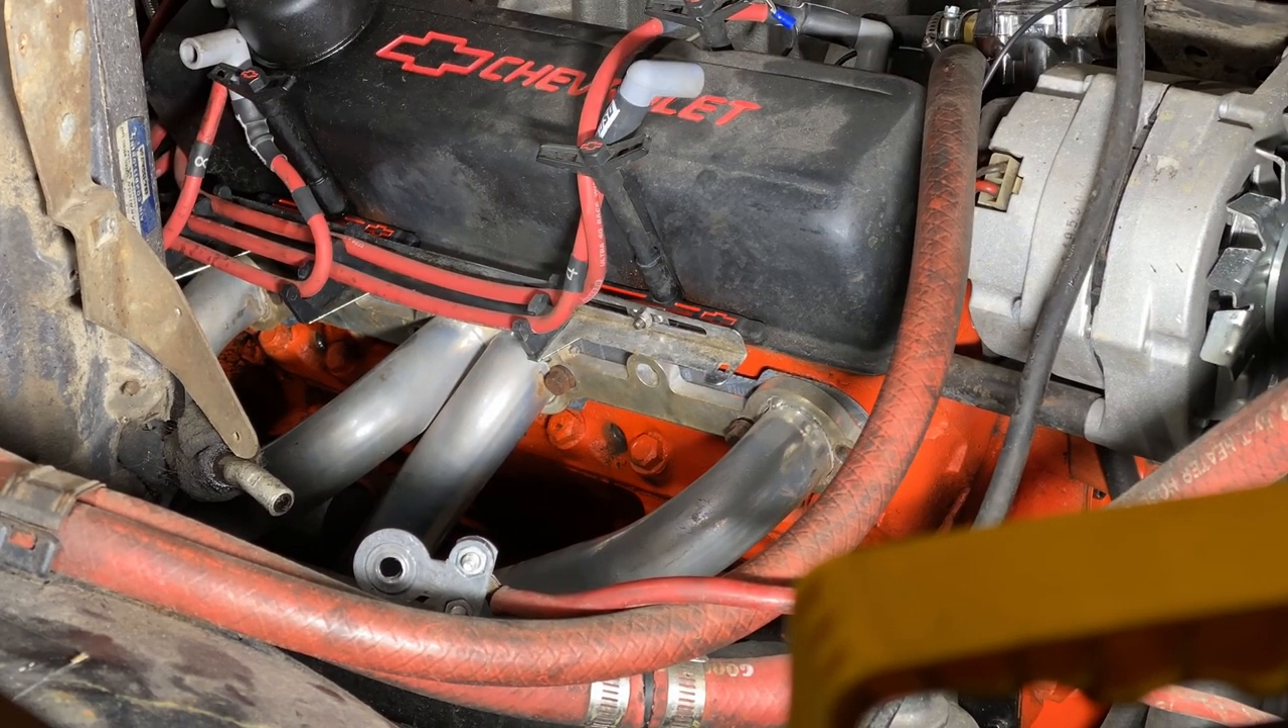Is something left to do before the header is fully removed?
Yes.